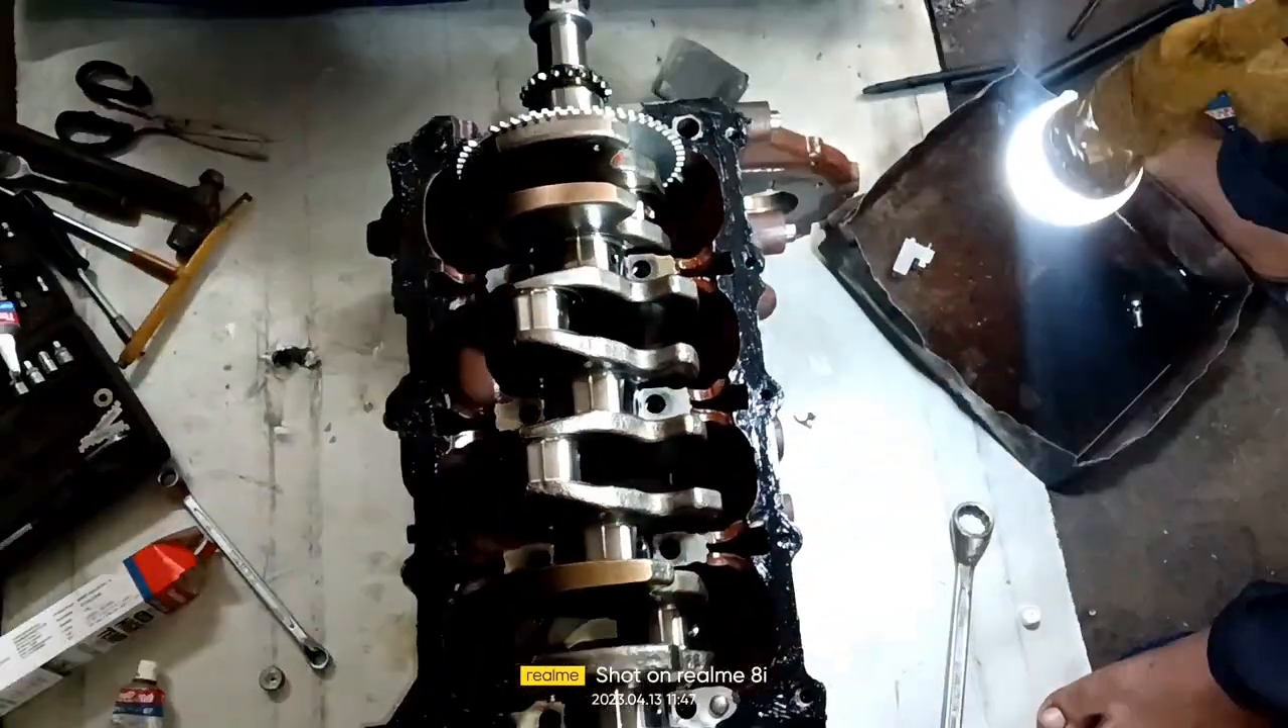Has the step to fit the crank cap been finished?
No.